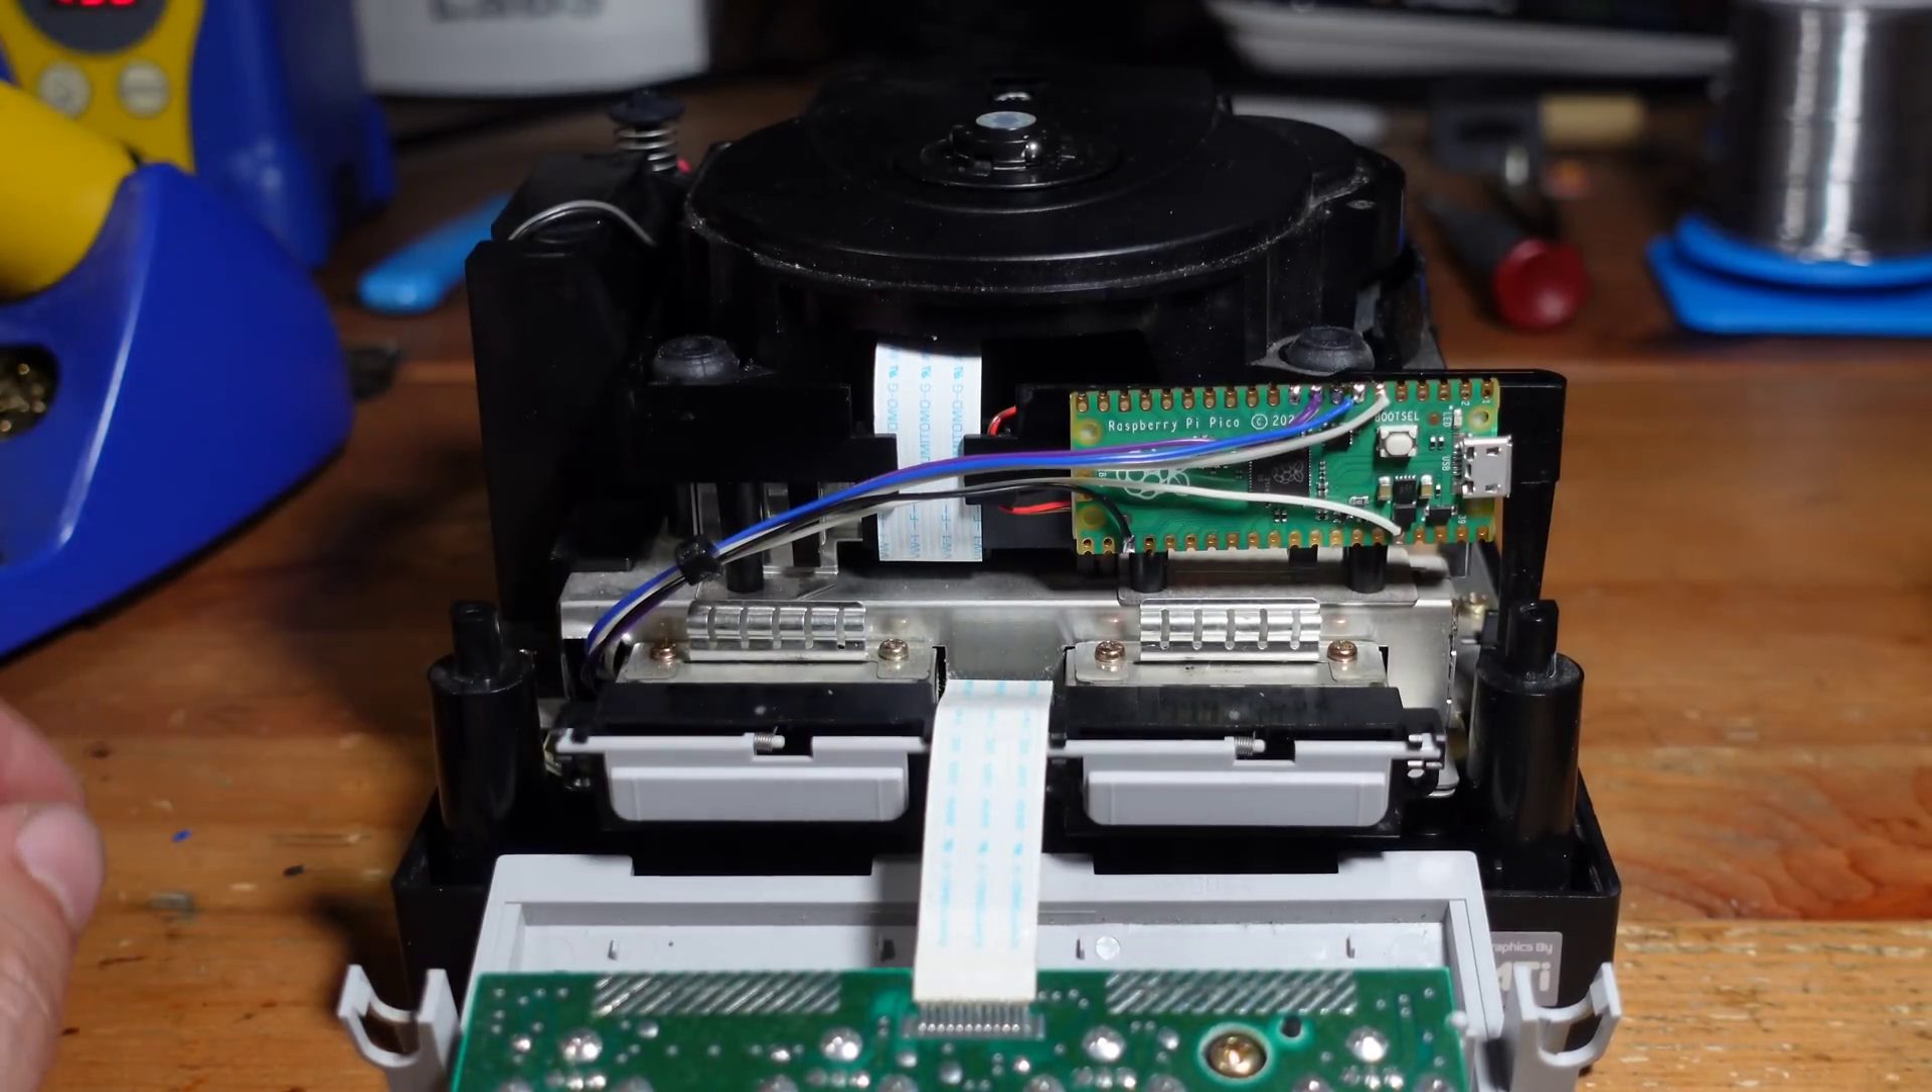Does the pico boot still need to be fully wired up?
No.